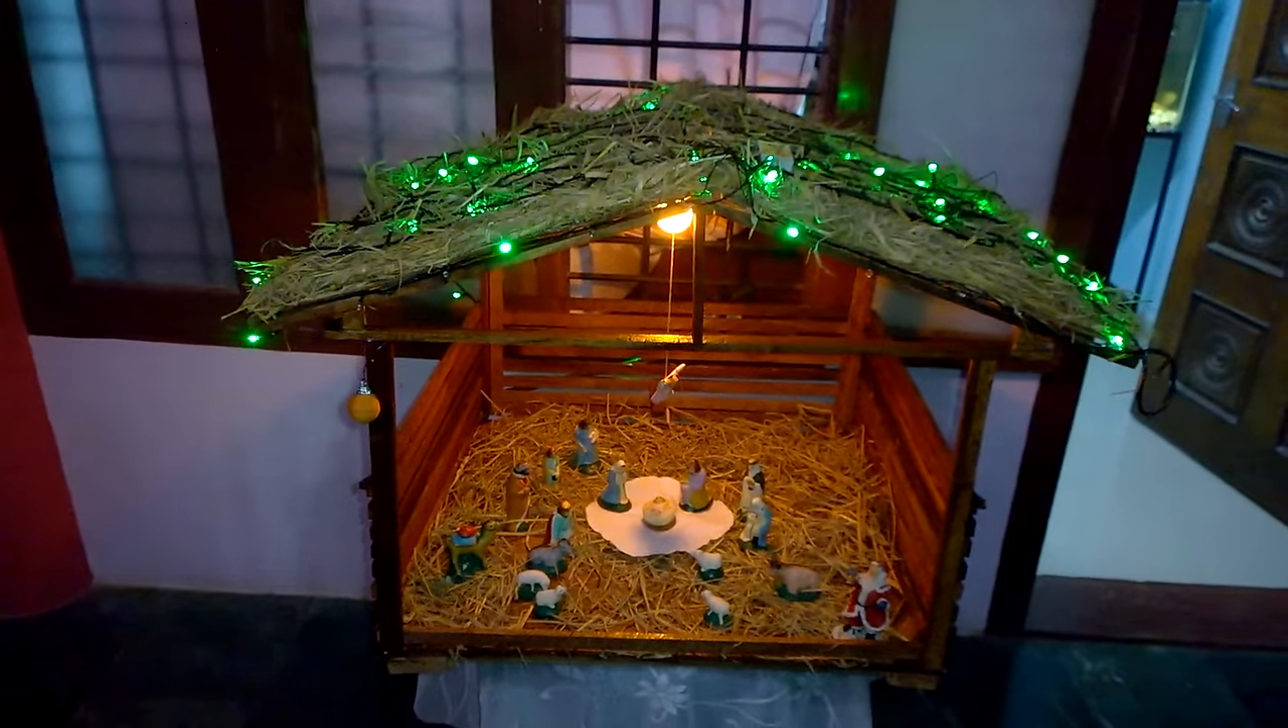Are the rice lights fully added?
Yes.